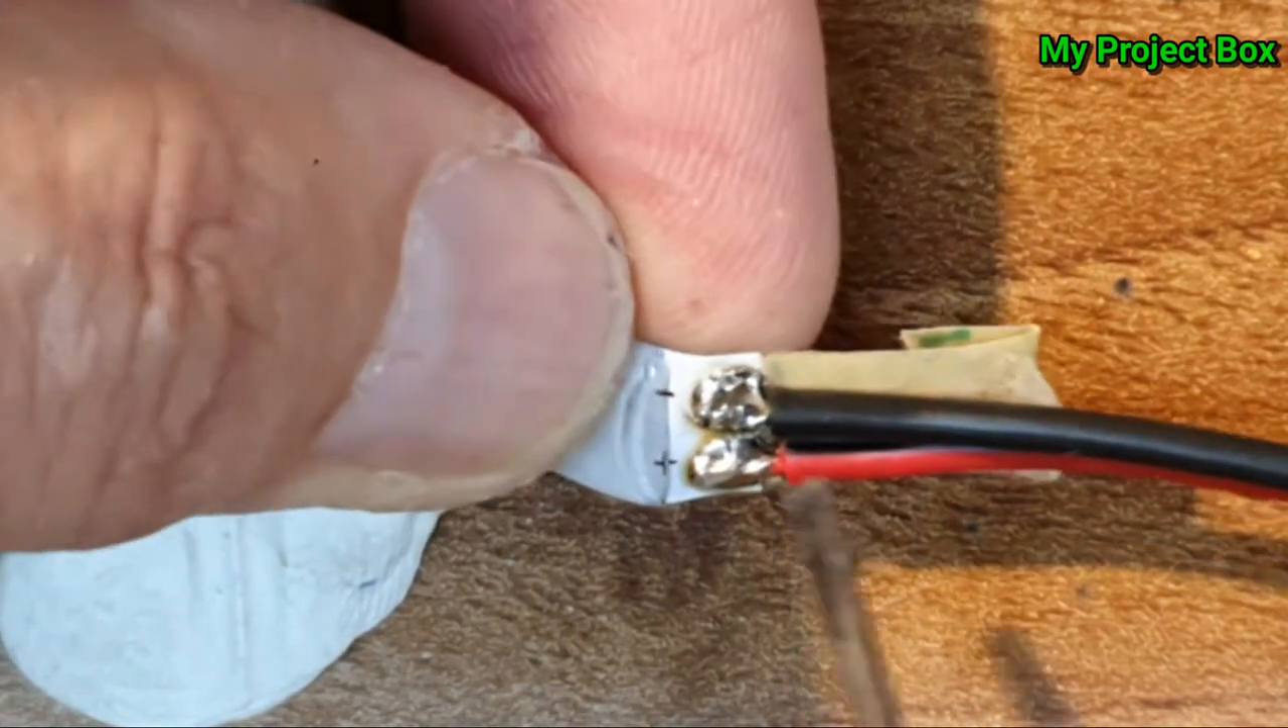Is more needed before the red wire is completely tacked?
No.